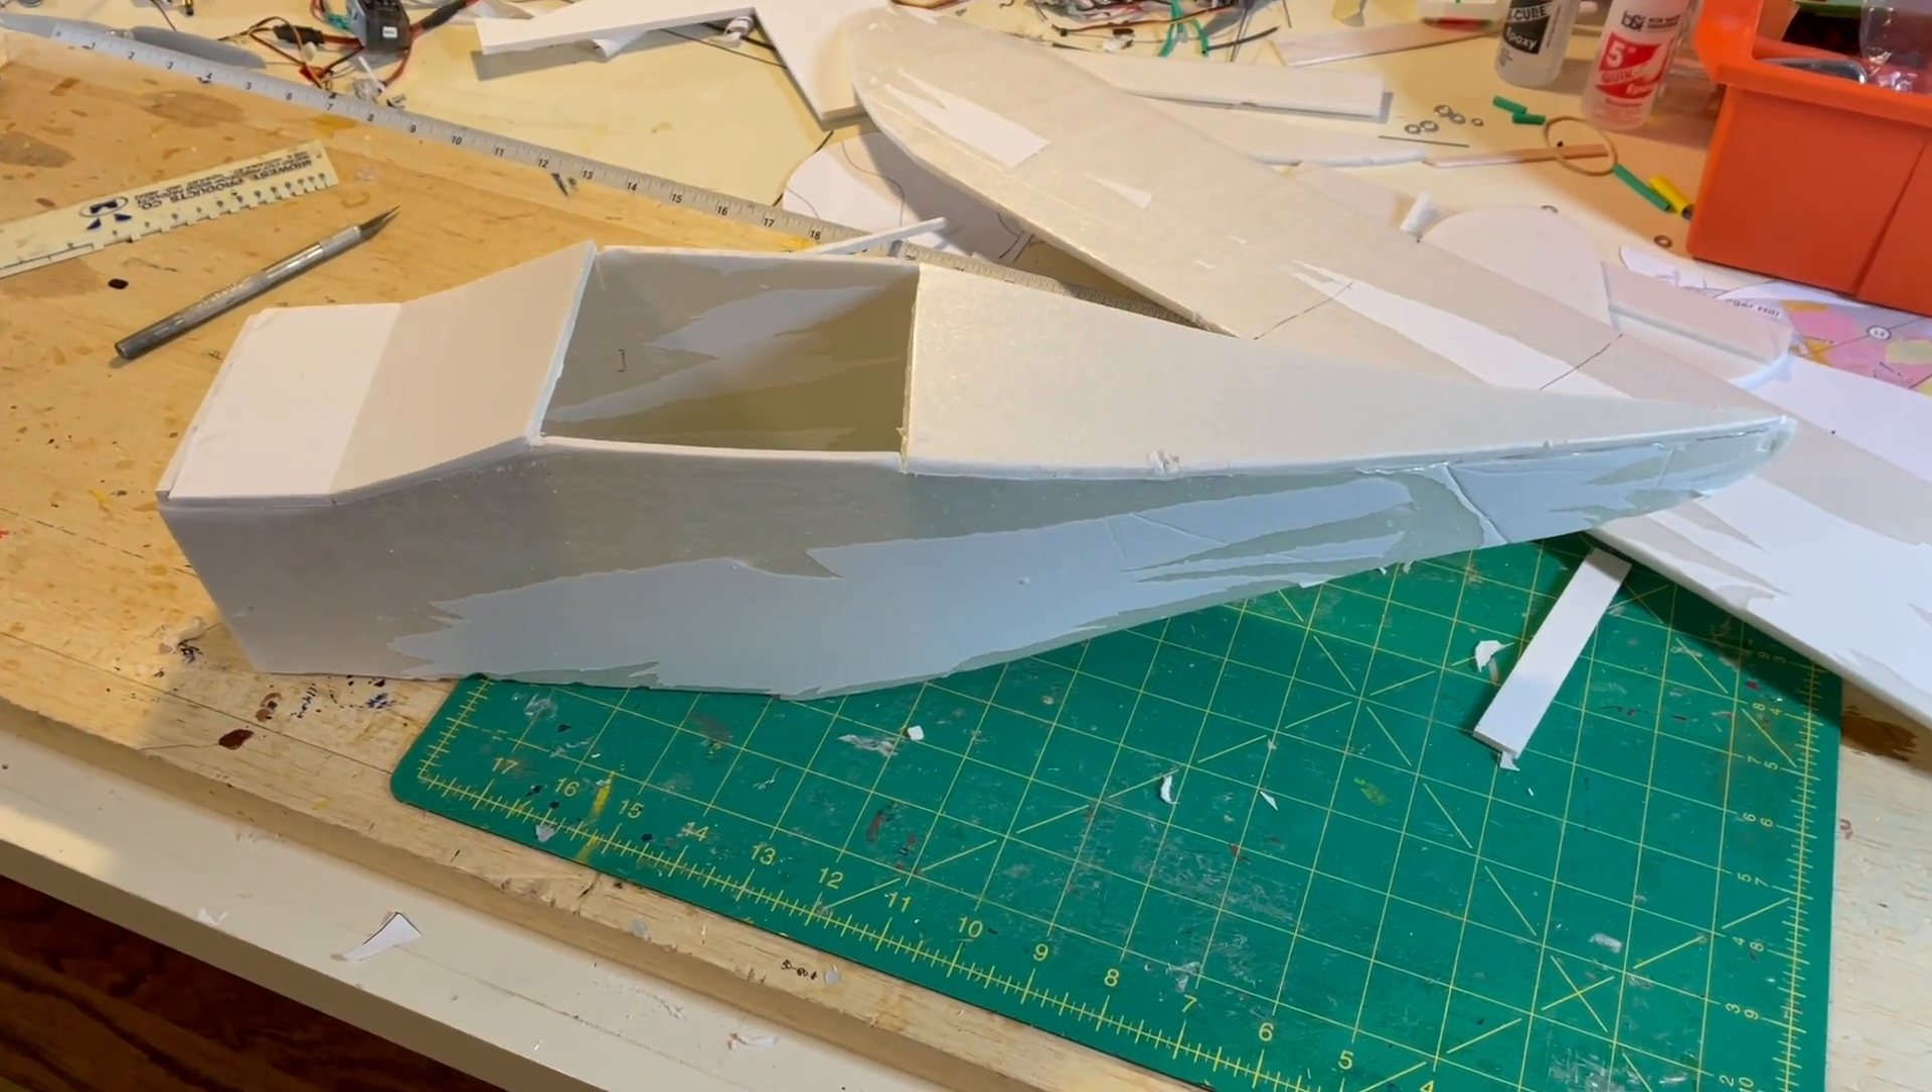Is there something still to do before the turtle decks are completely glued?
No.